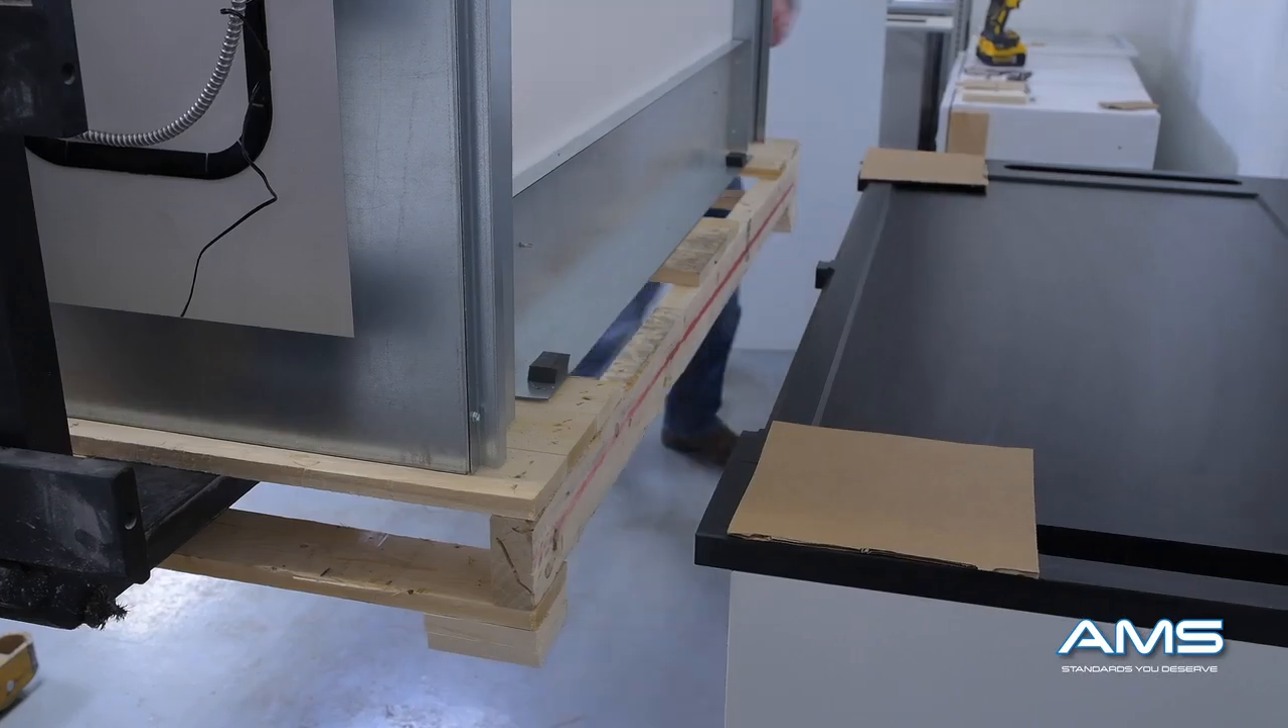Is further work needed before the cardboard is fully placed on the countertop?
No.